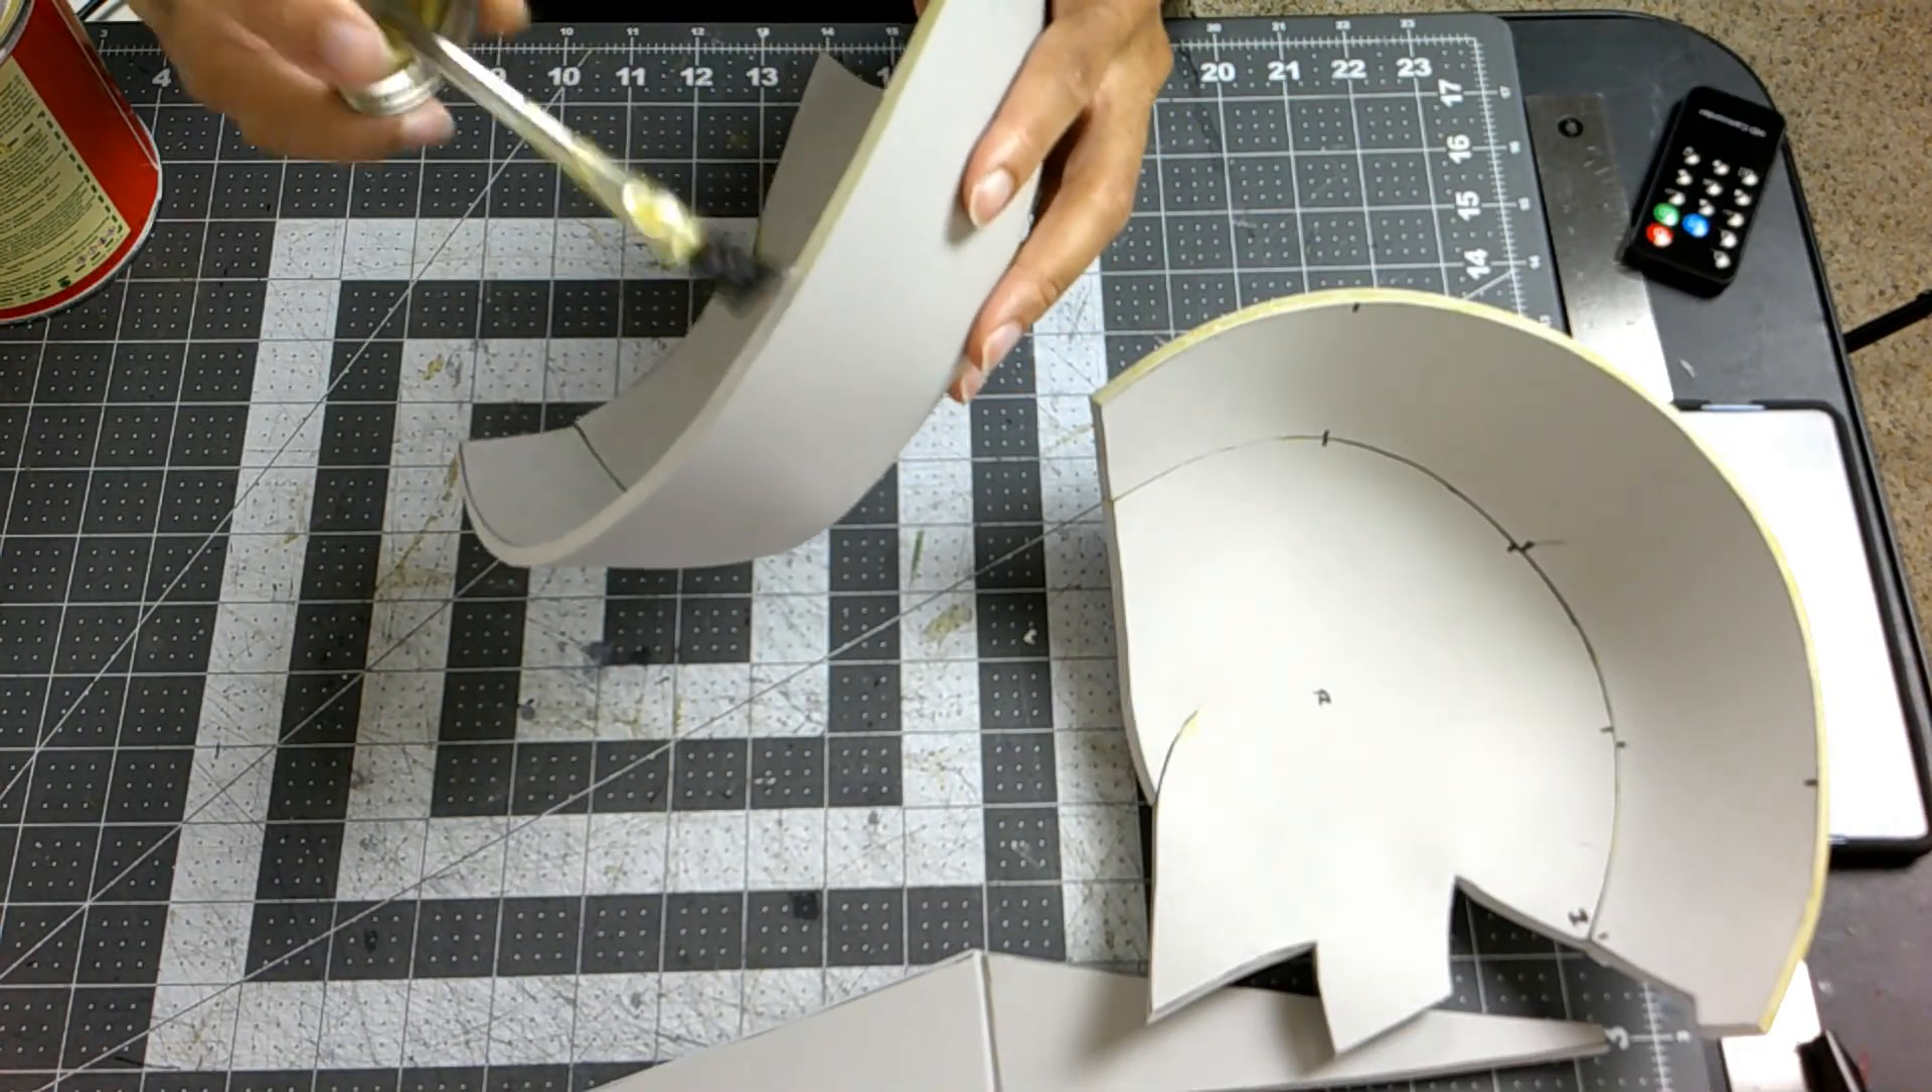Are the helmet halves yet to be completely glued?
Yes.